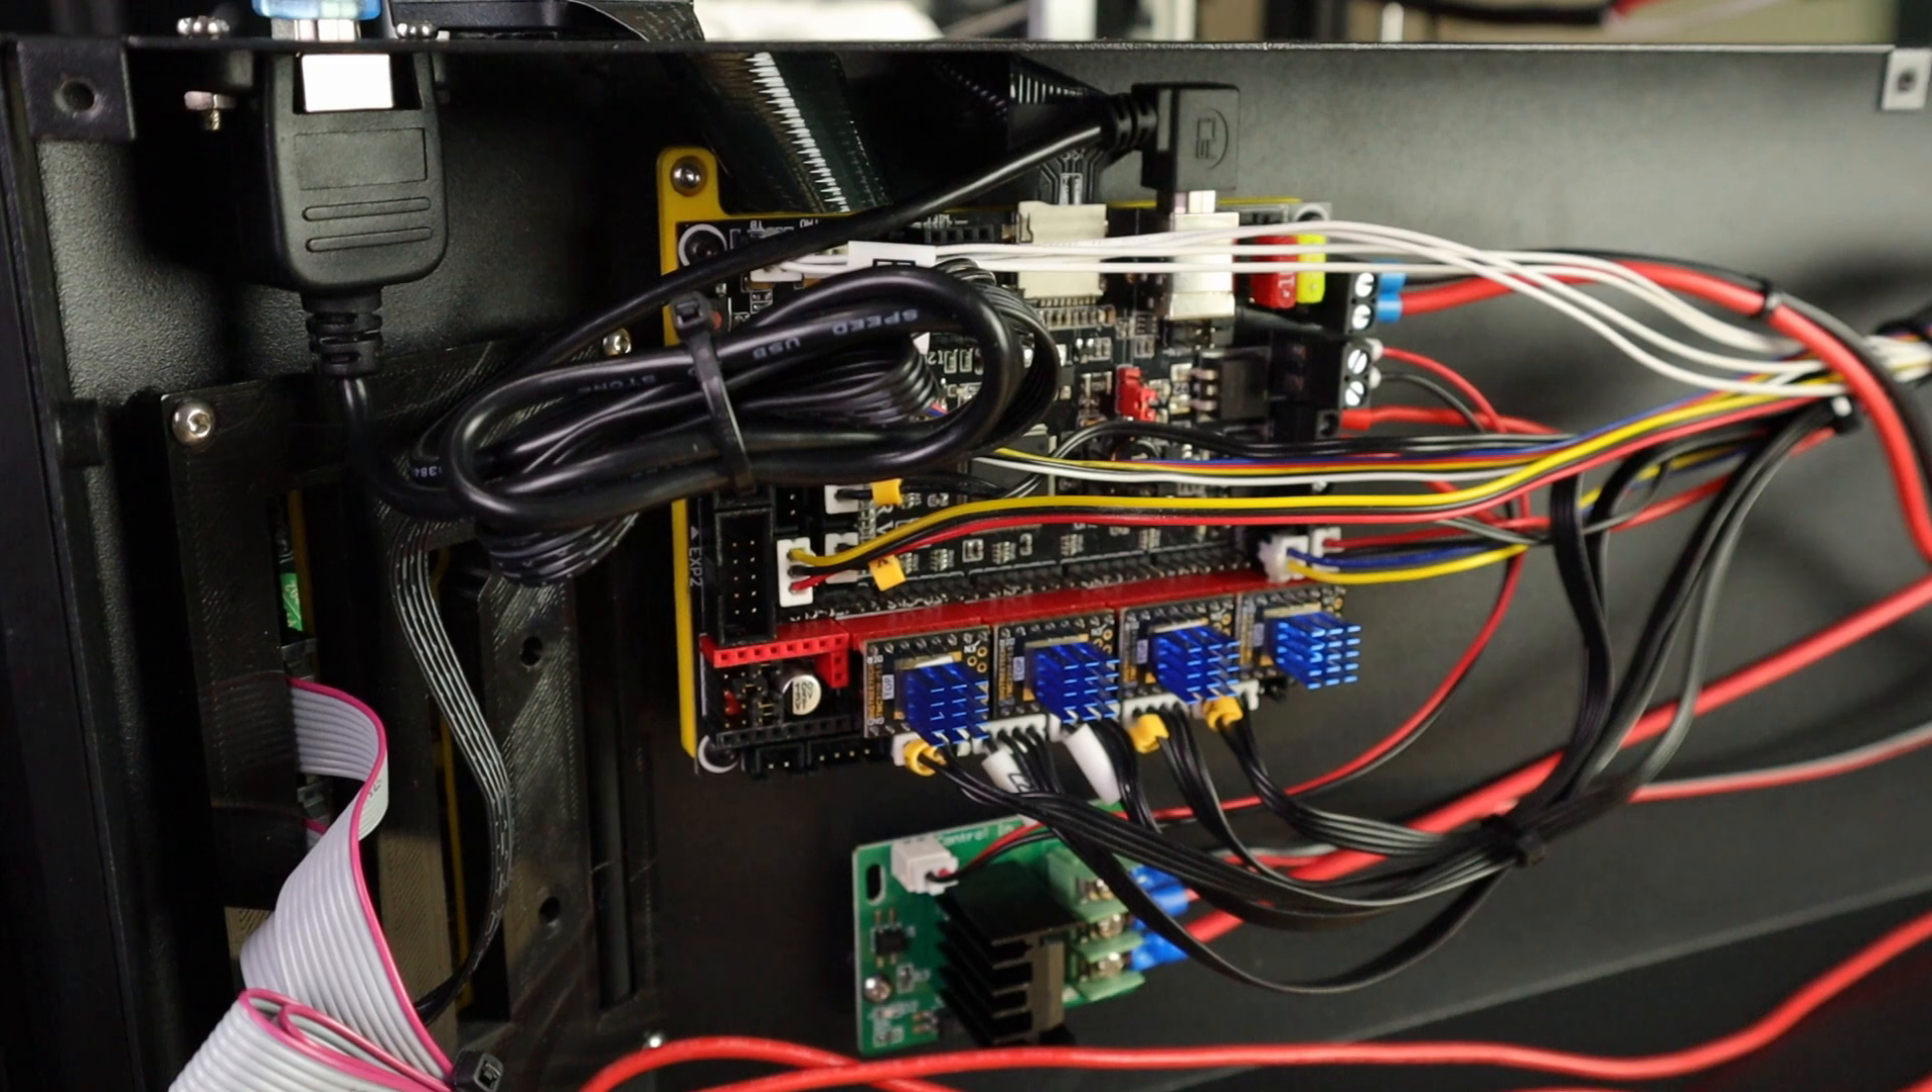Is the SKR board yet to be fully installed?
No.